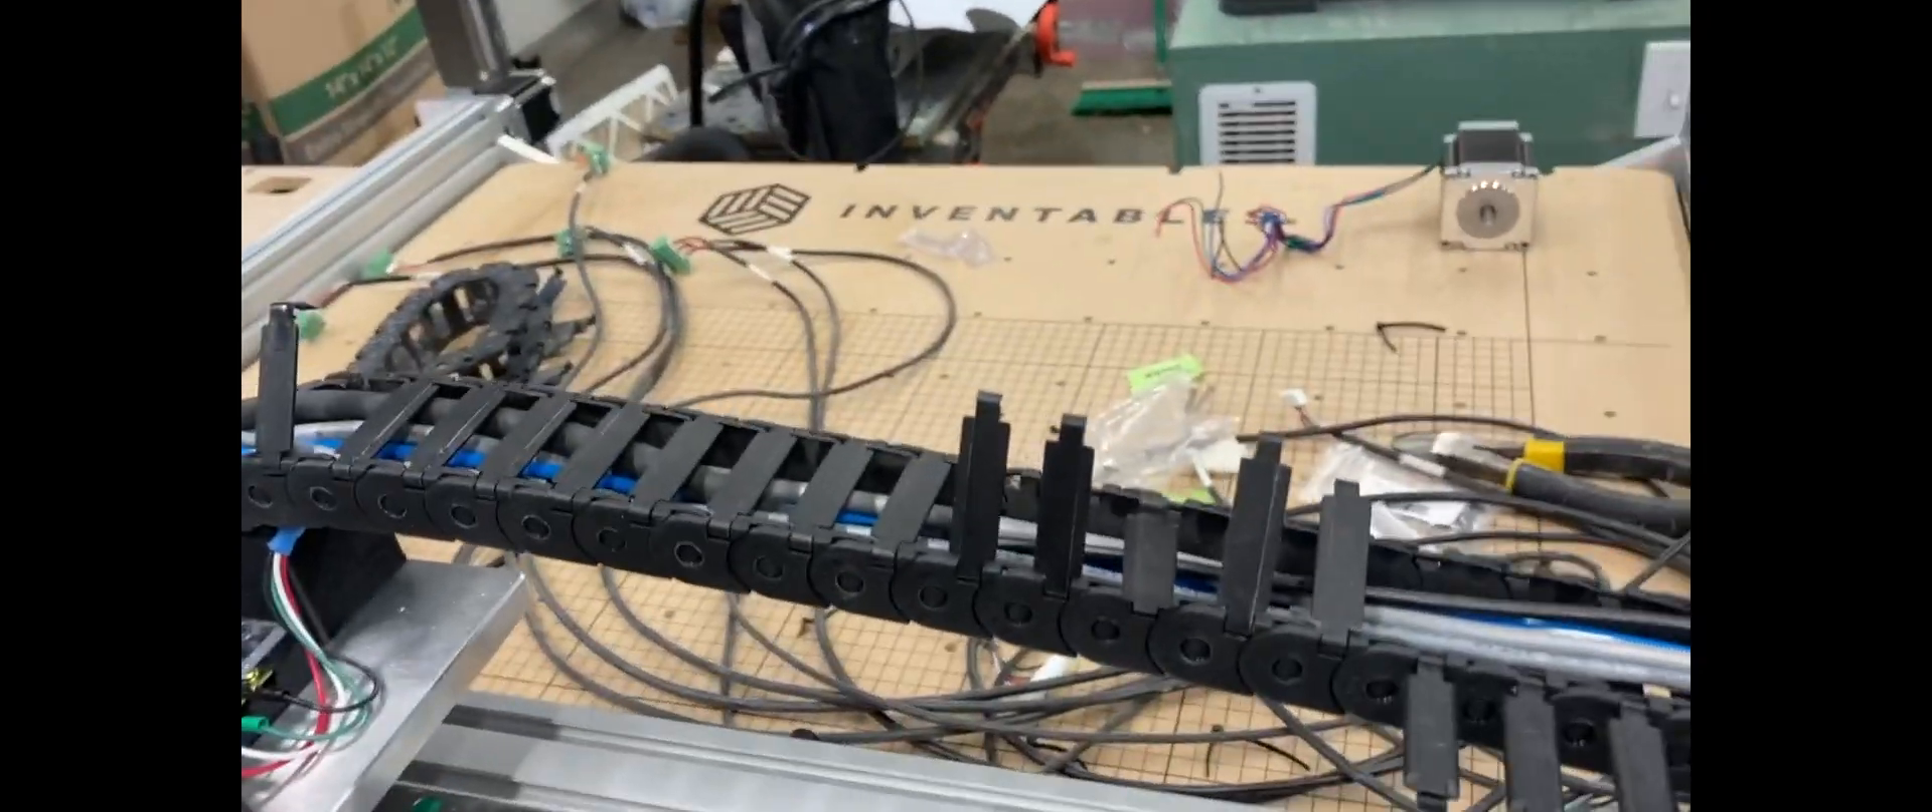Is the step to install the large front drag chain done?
No.